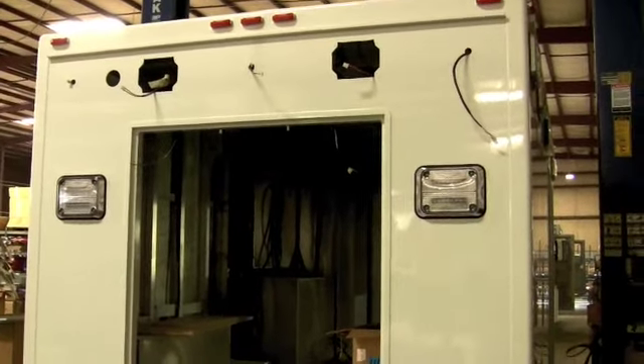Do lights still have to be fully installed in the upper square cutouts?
Yes.